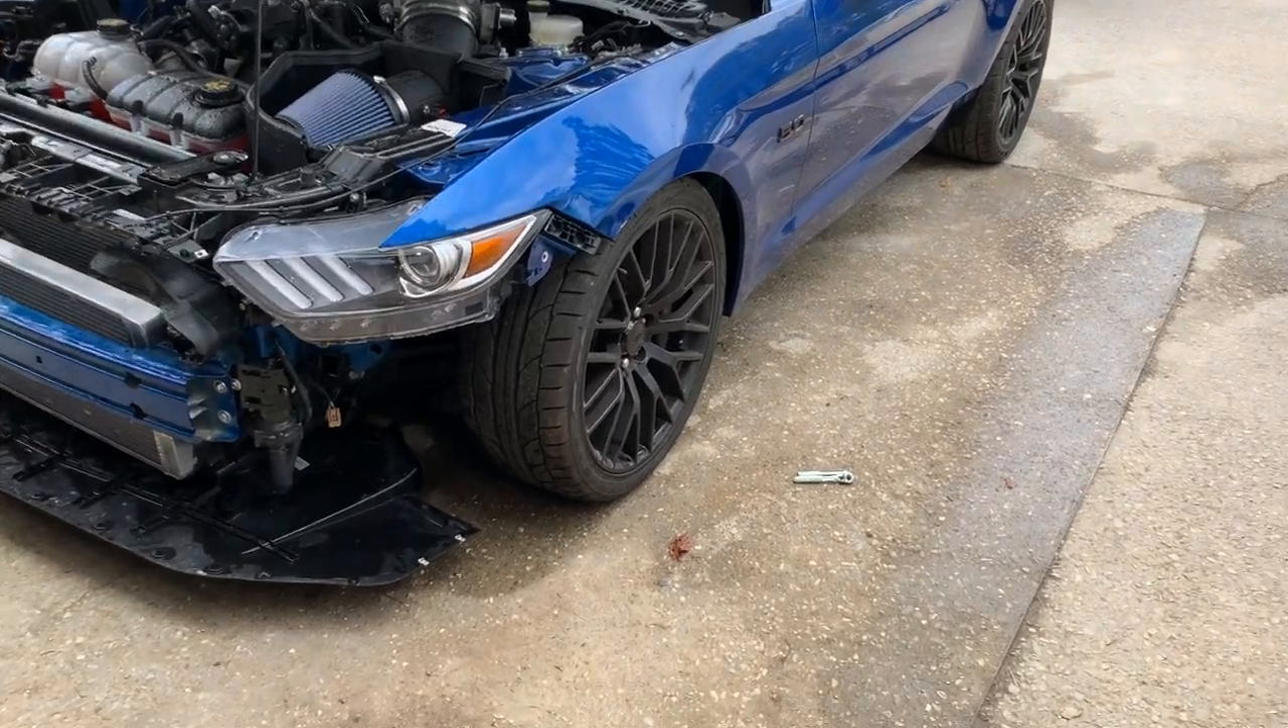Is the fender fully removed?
No.